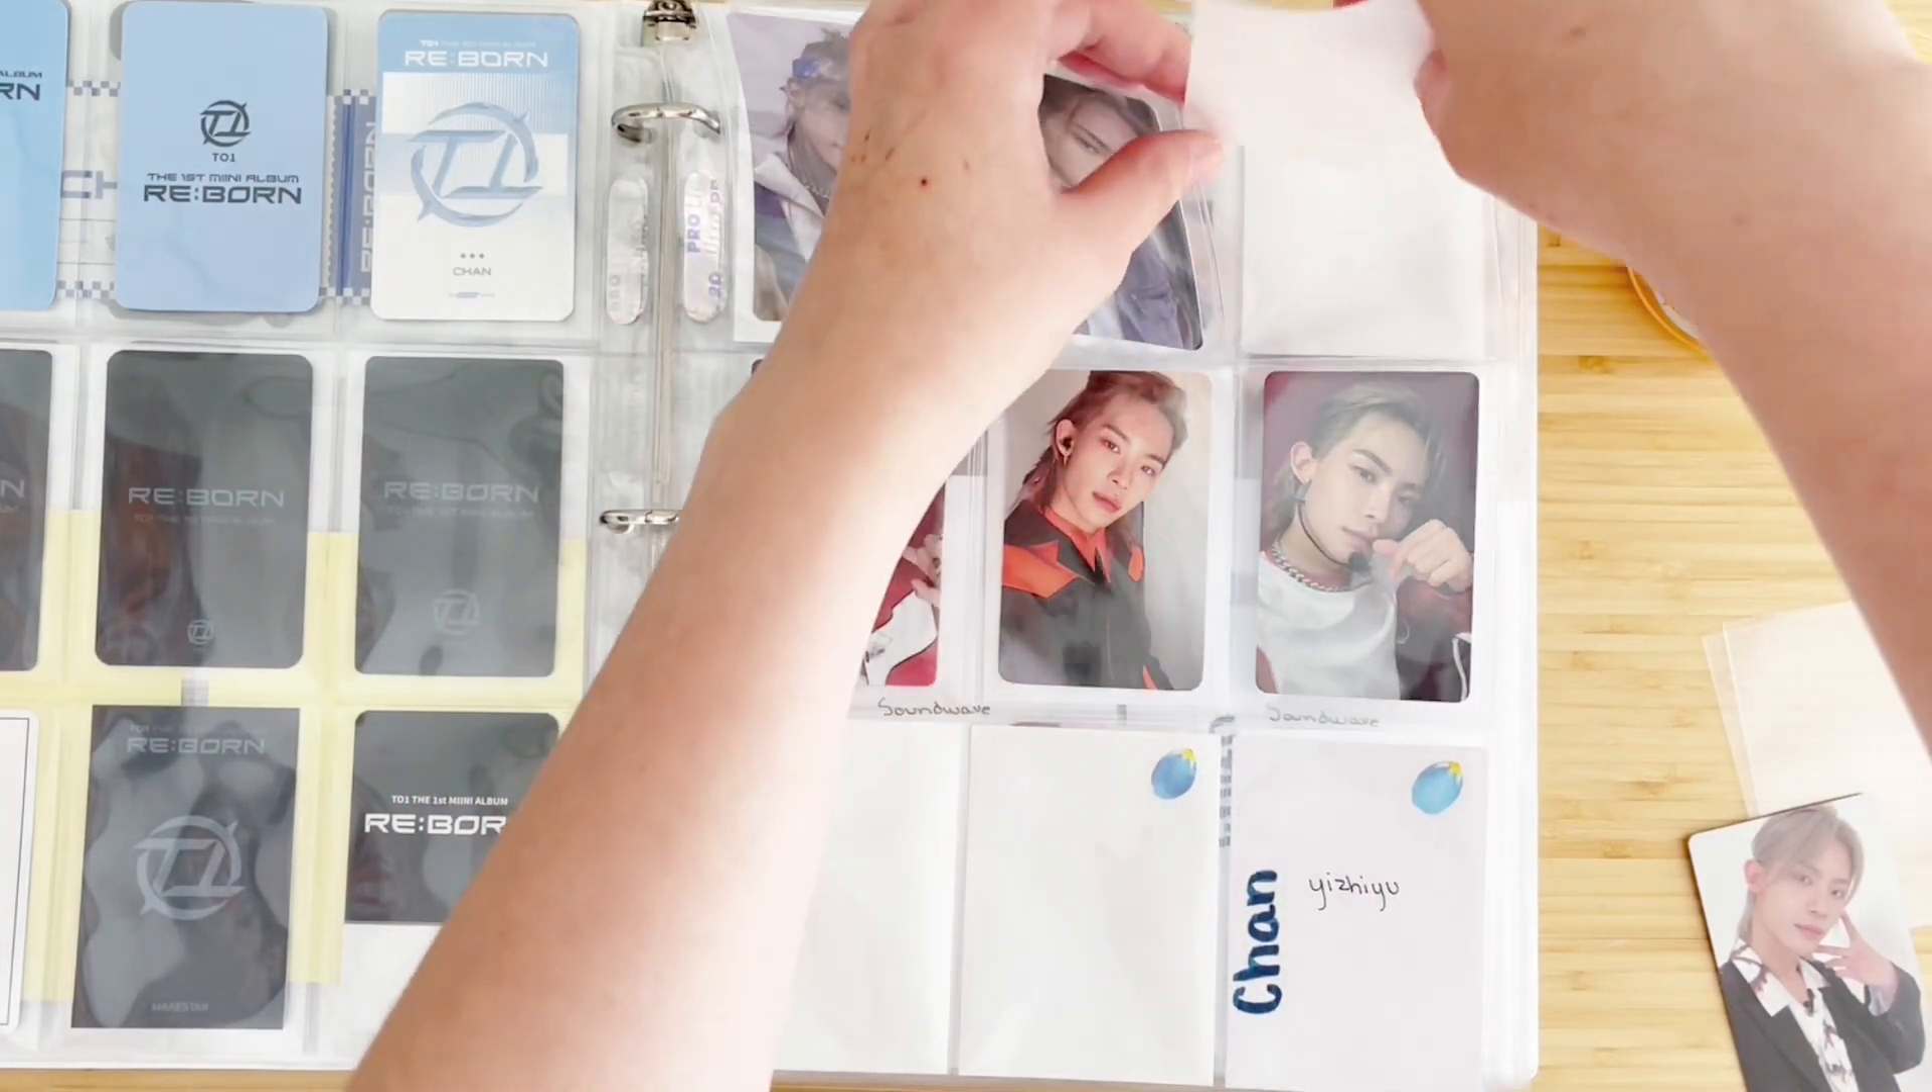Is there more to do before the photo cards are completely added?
Yes.